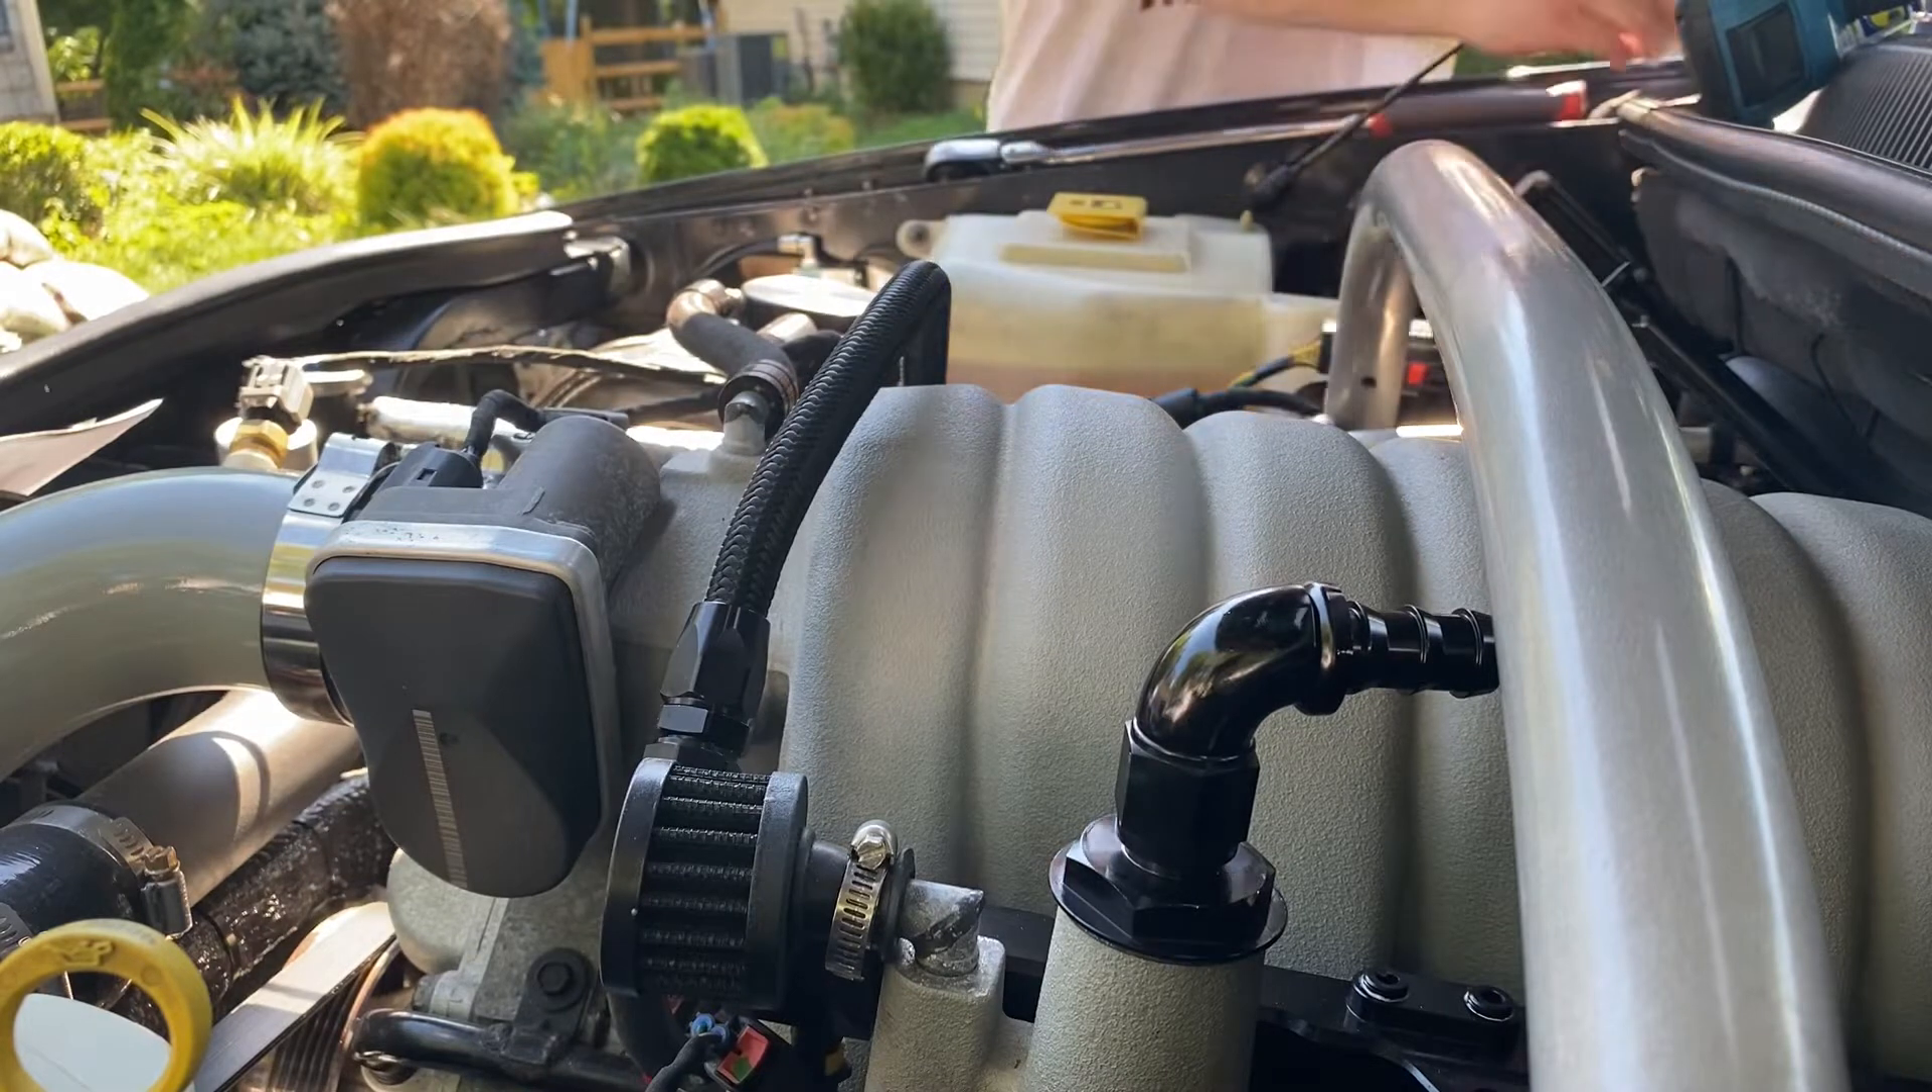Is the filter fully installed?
Yes.